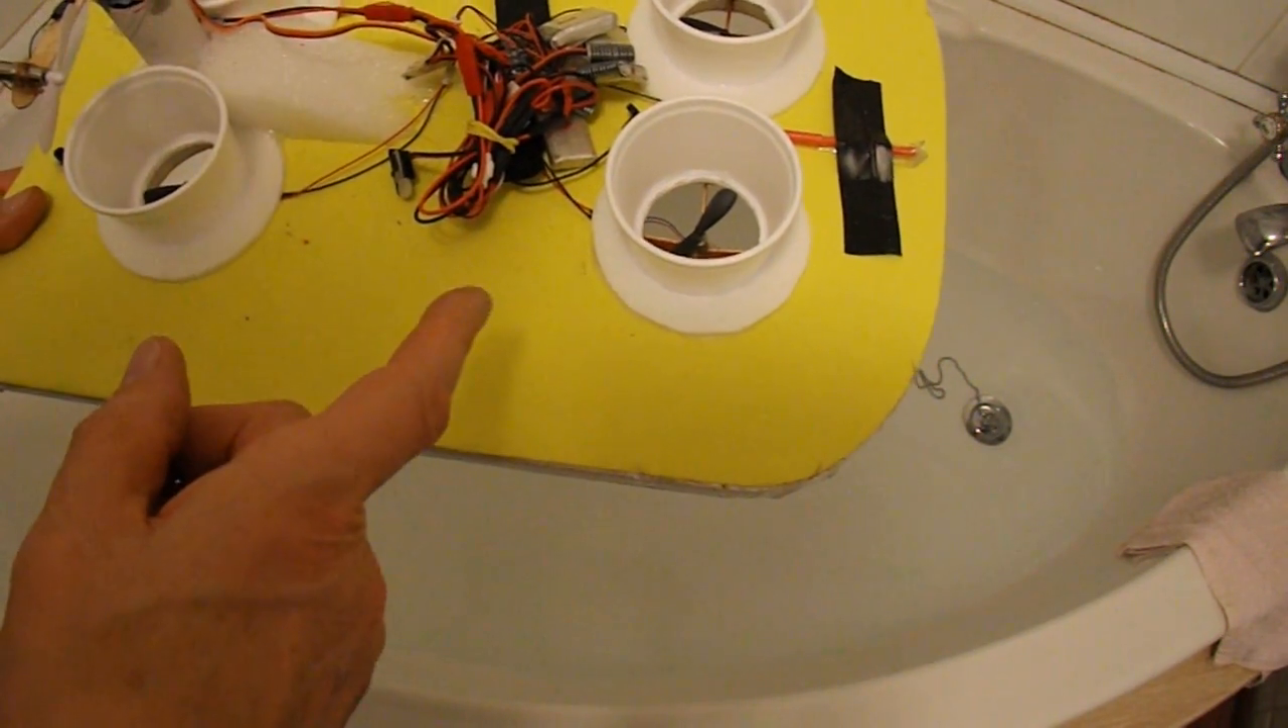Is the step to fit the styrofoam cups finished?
Yes.